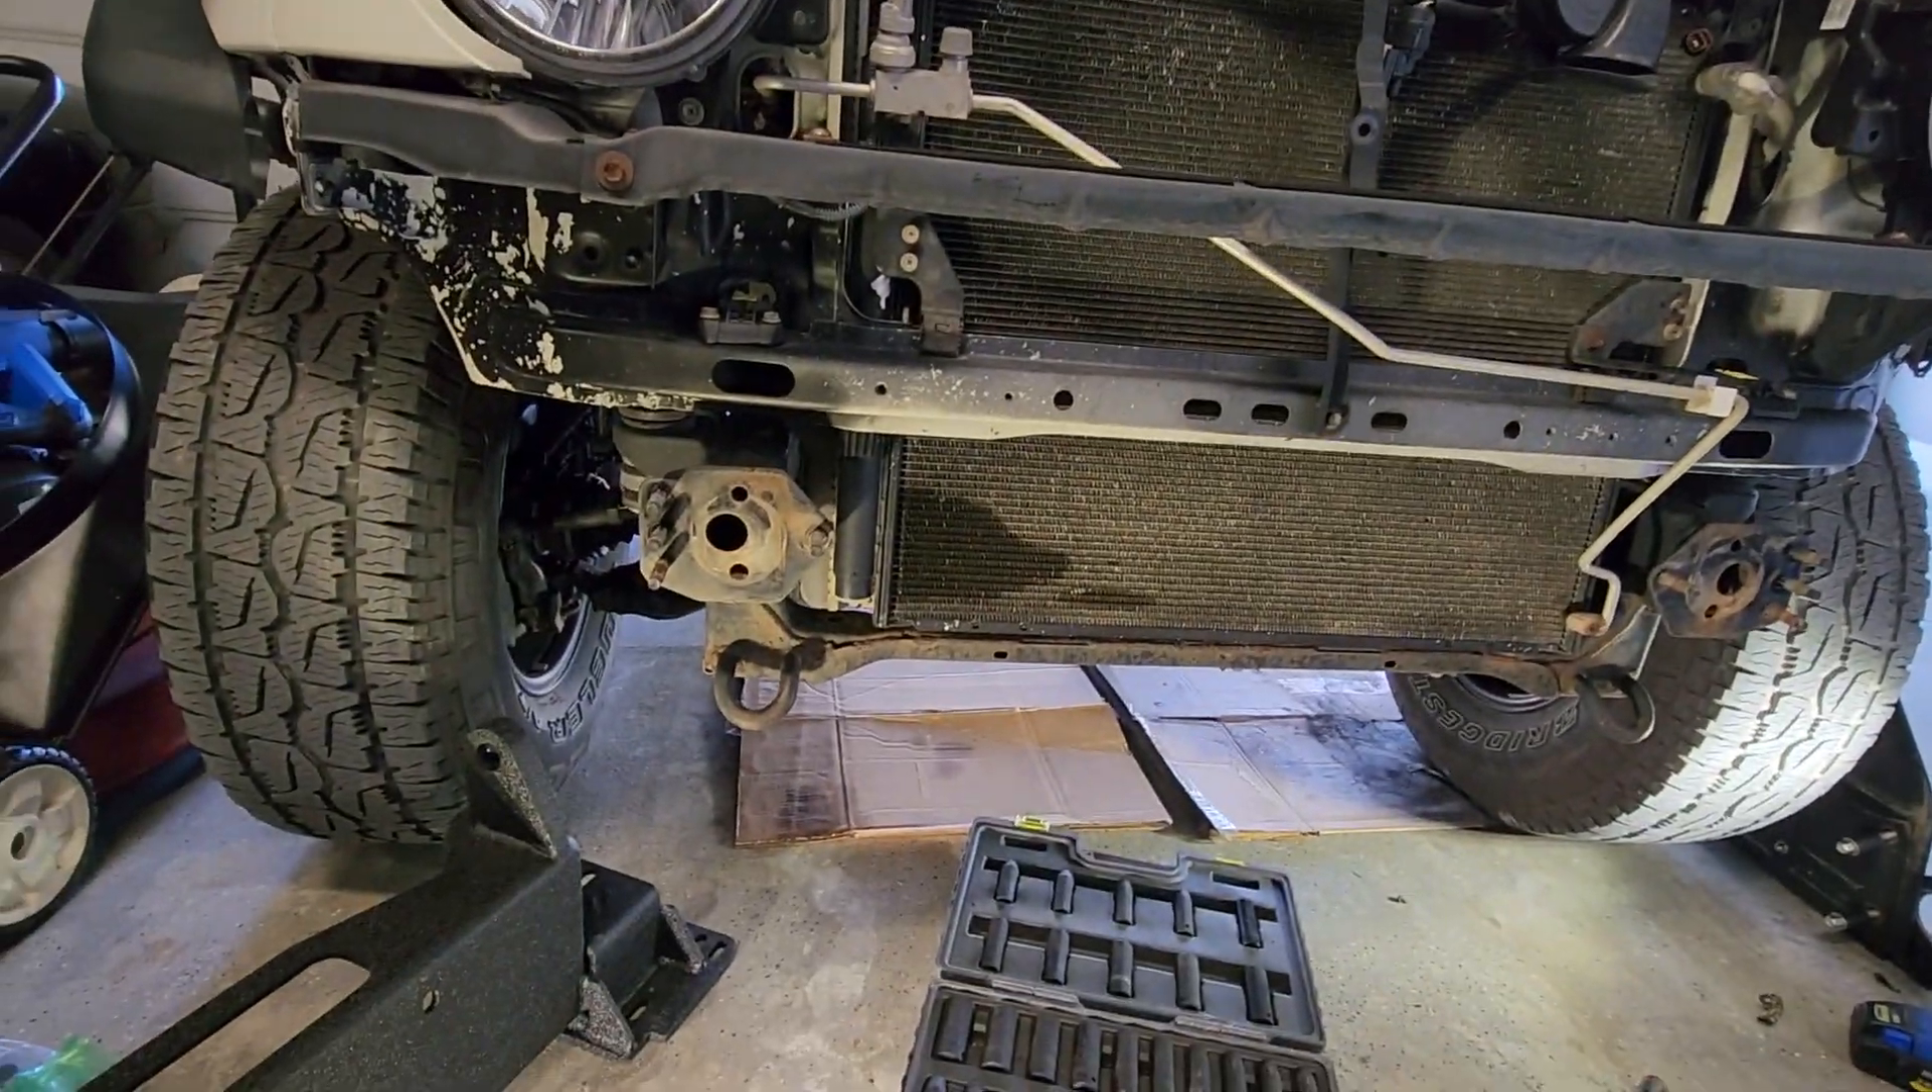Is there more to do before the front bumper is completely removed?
No.